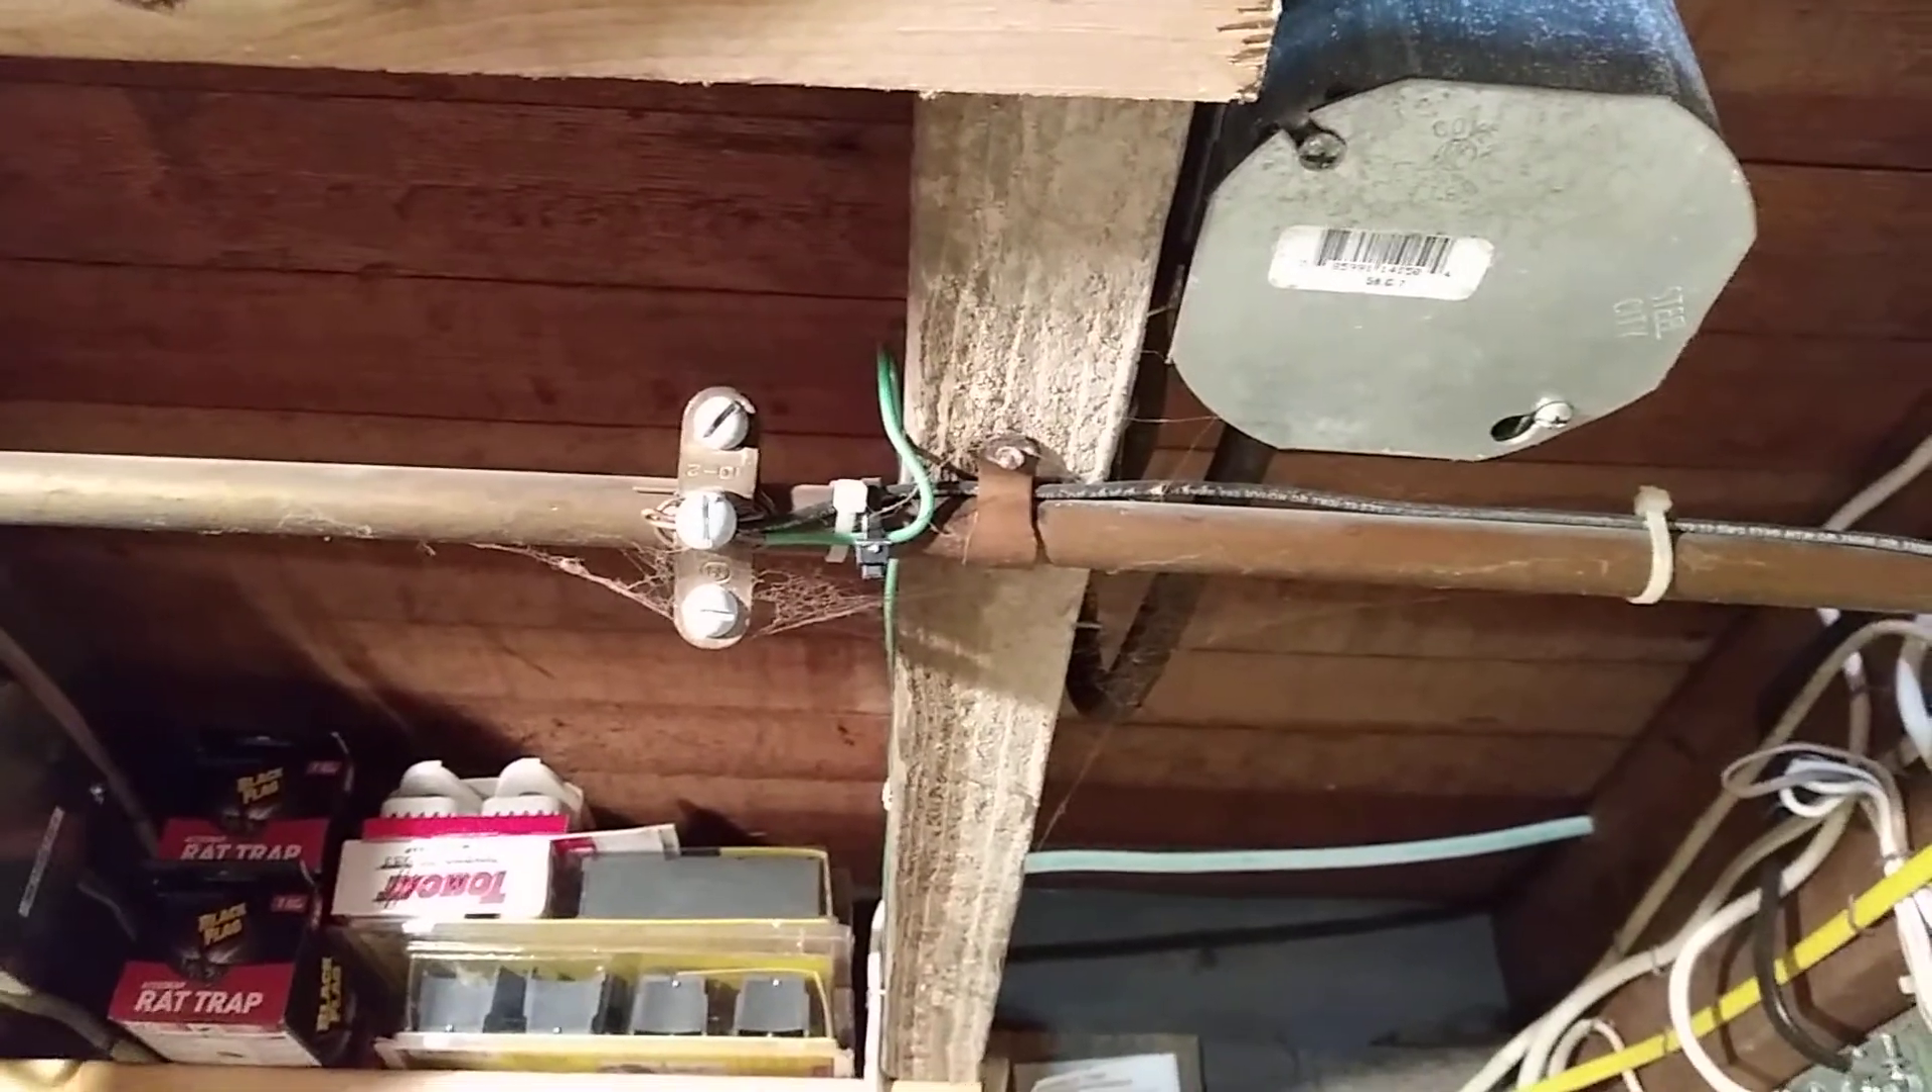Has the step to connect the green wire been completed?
Yes.